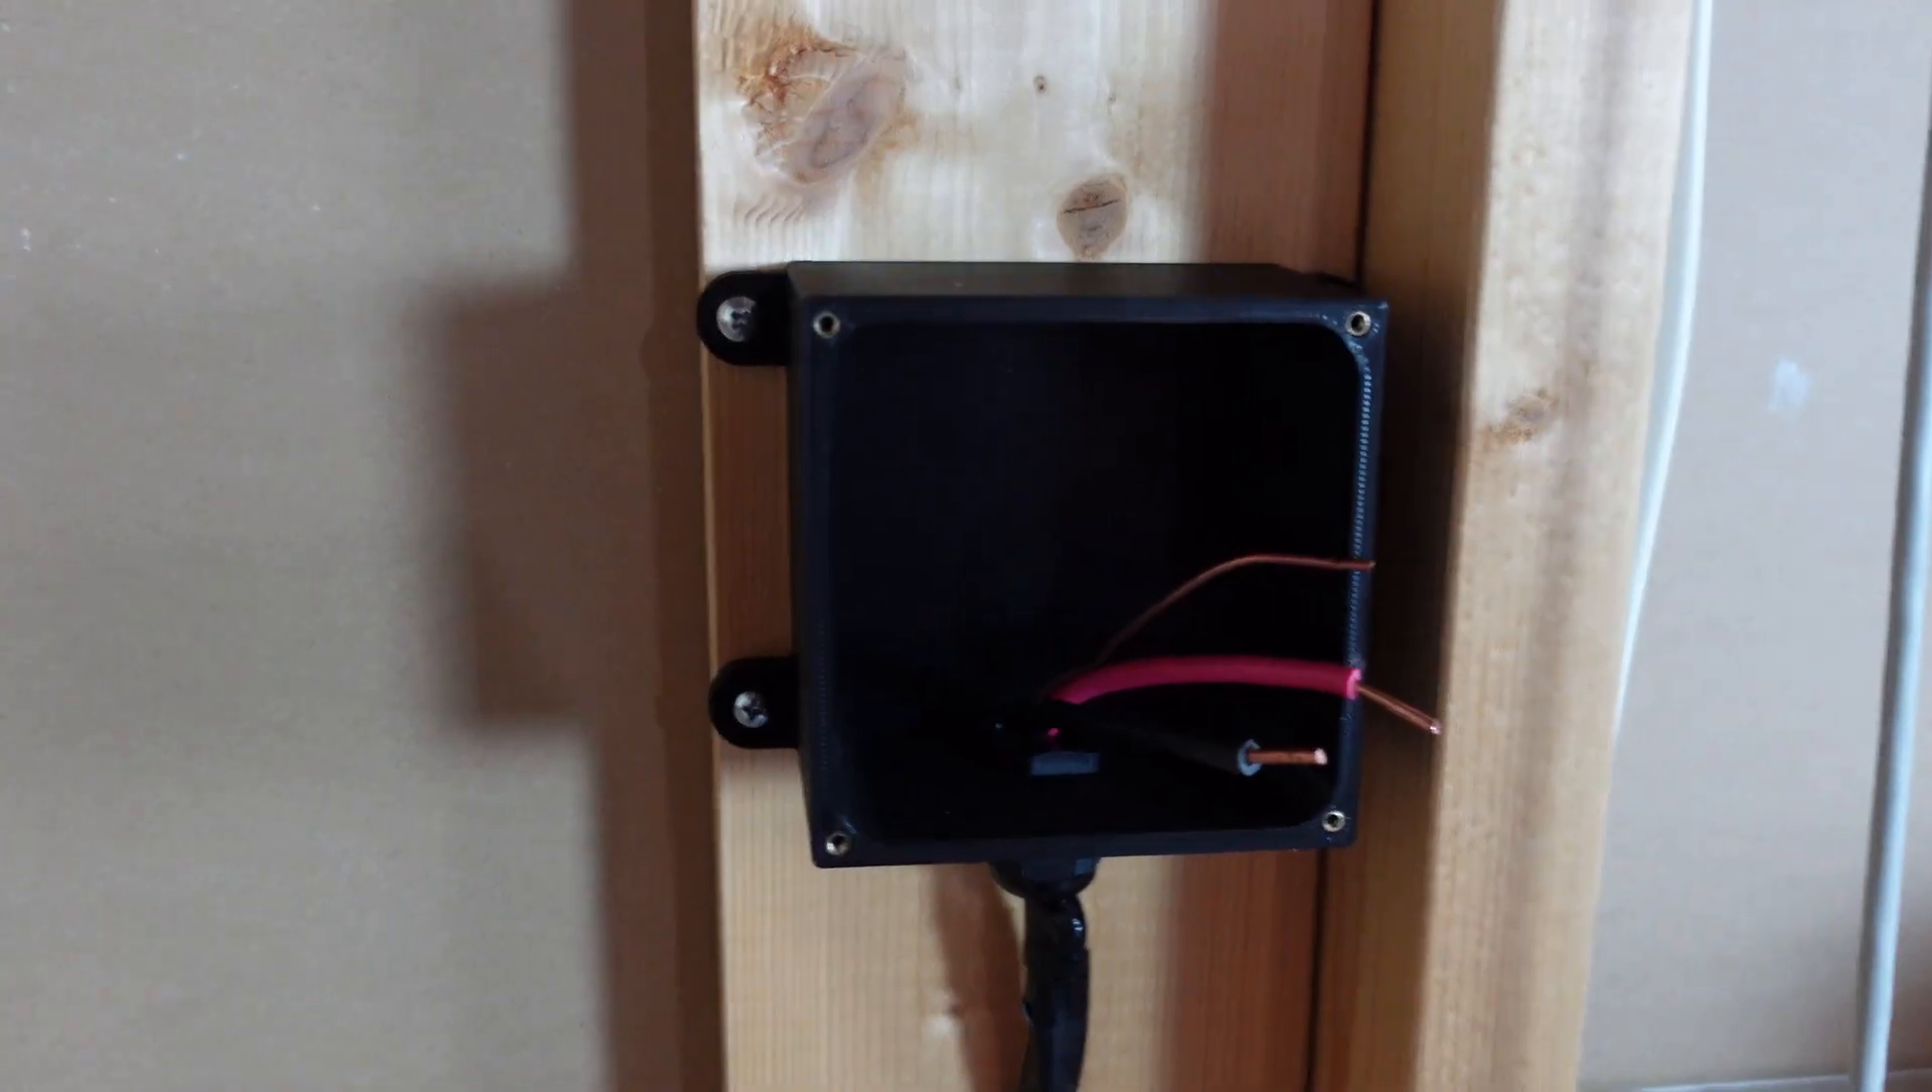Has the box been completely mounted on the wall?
Yes.